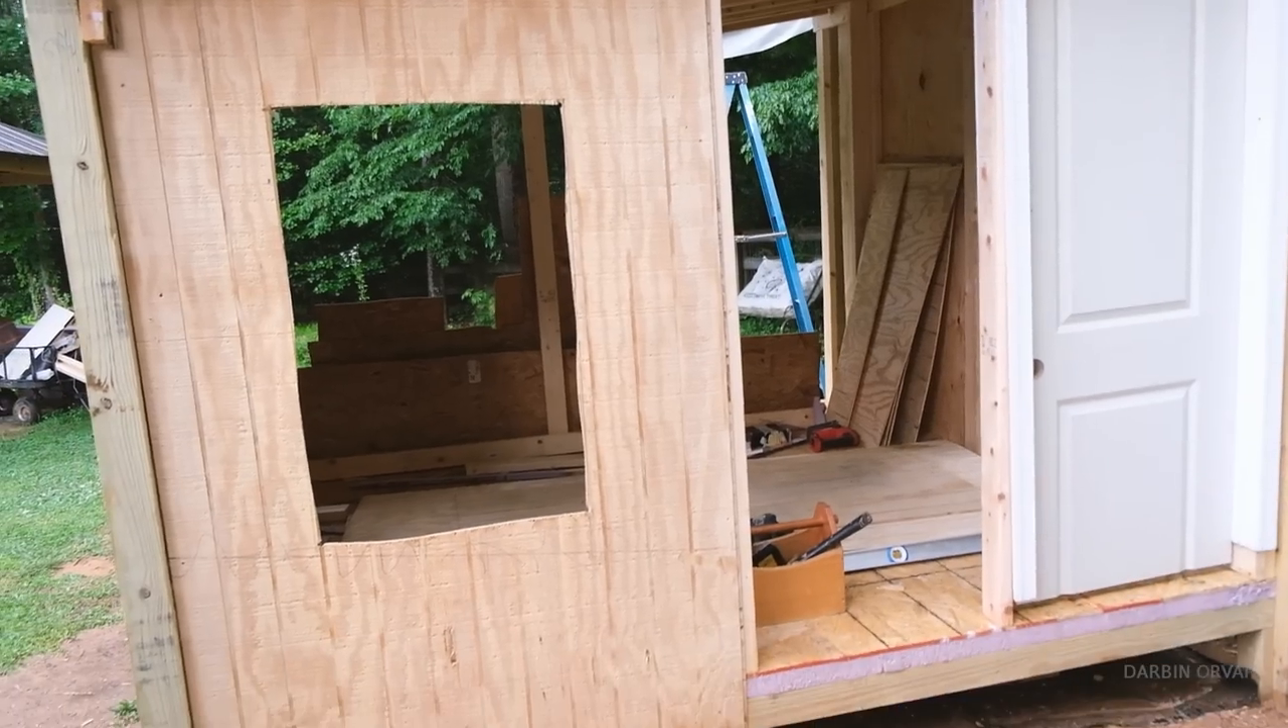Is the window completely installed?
No.